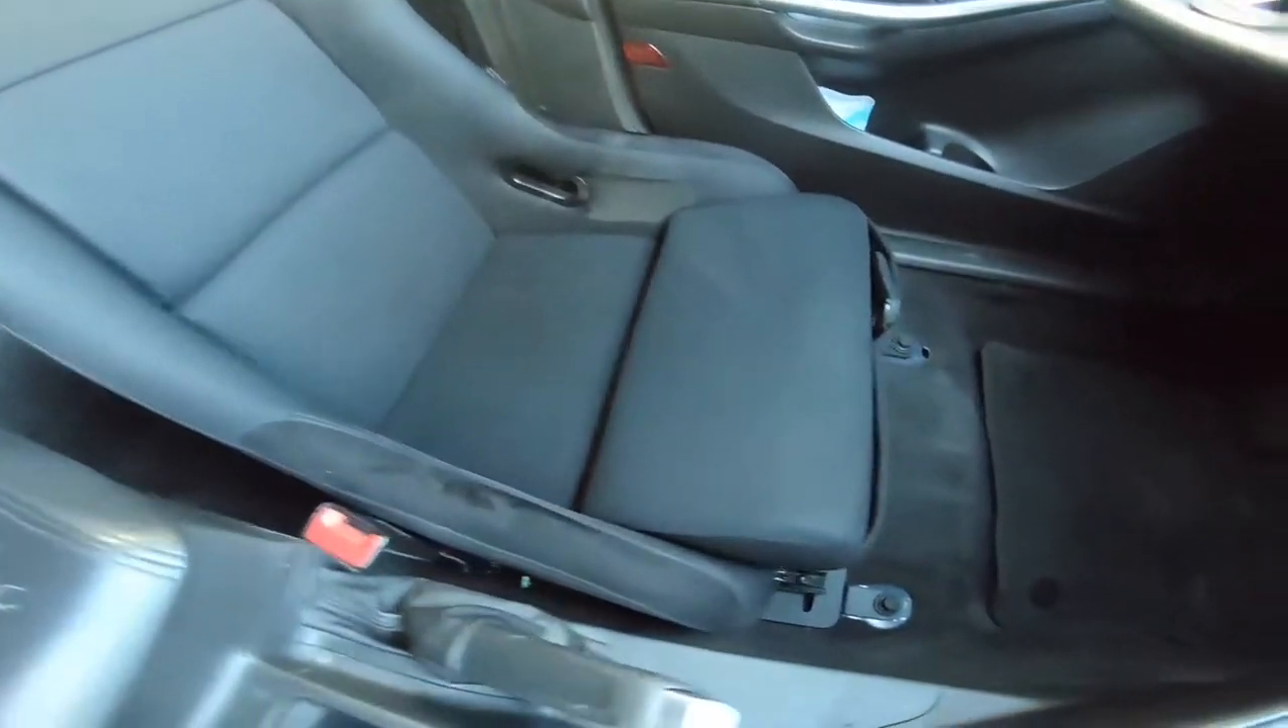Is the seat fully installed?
Yes.